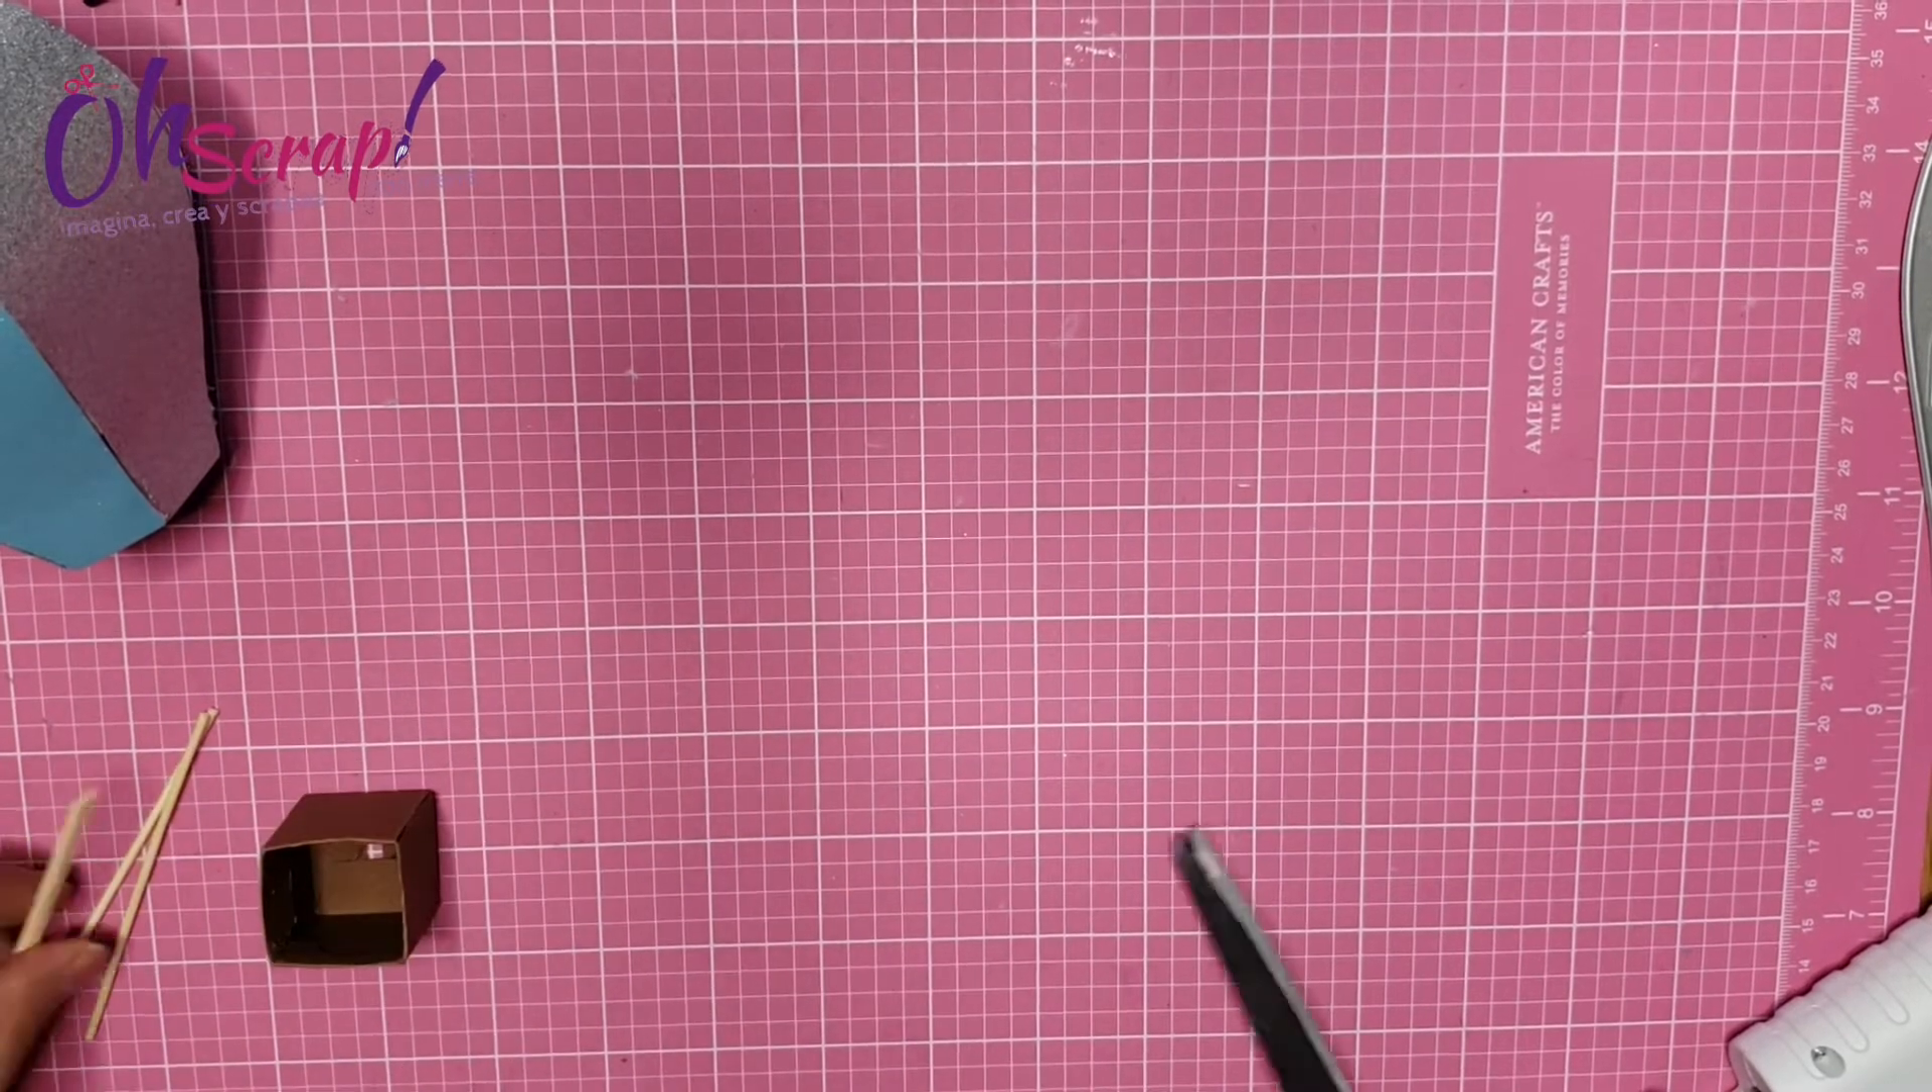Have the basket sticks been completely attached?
No.